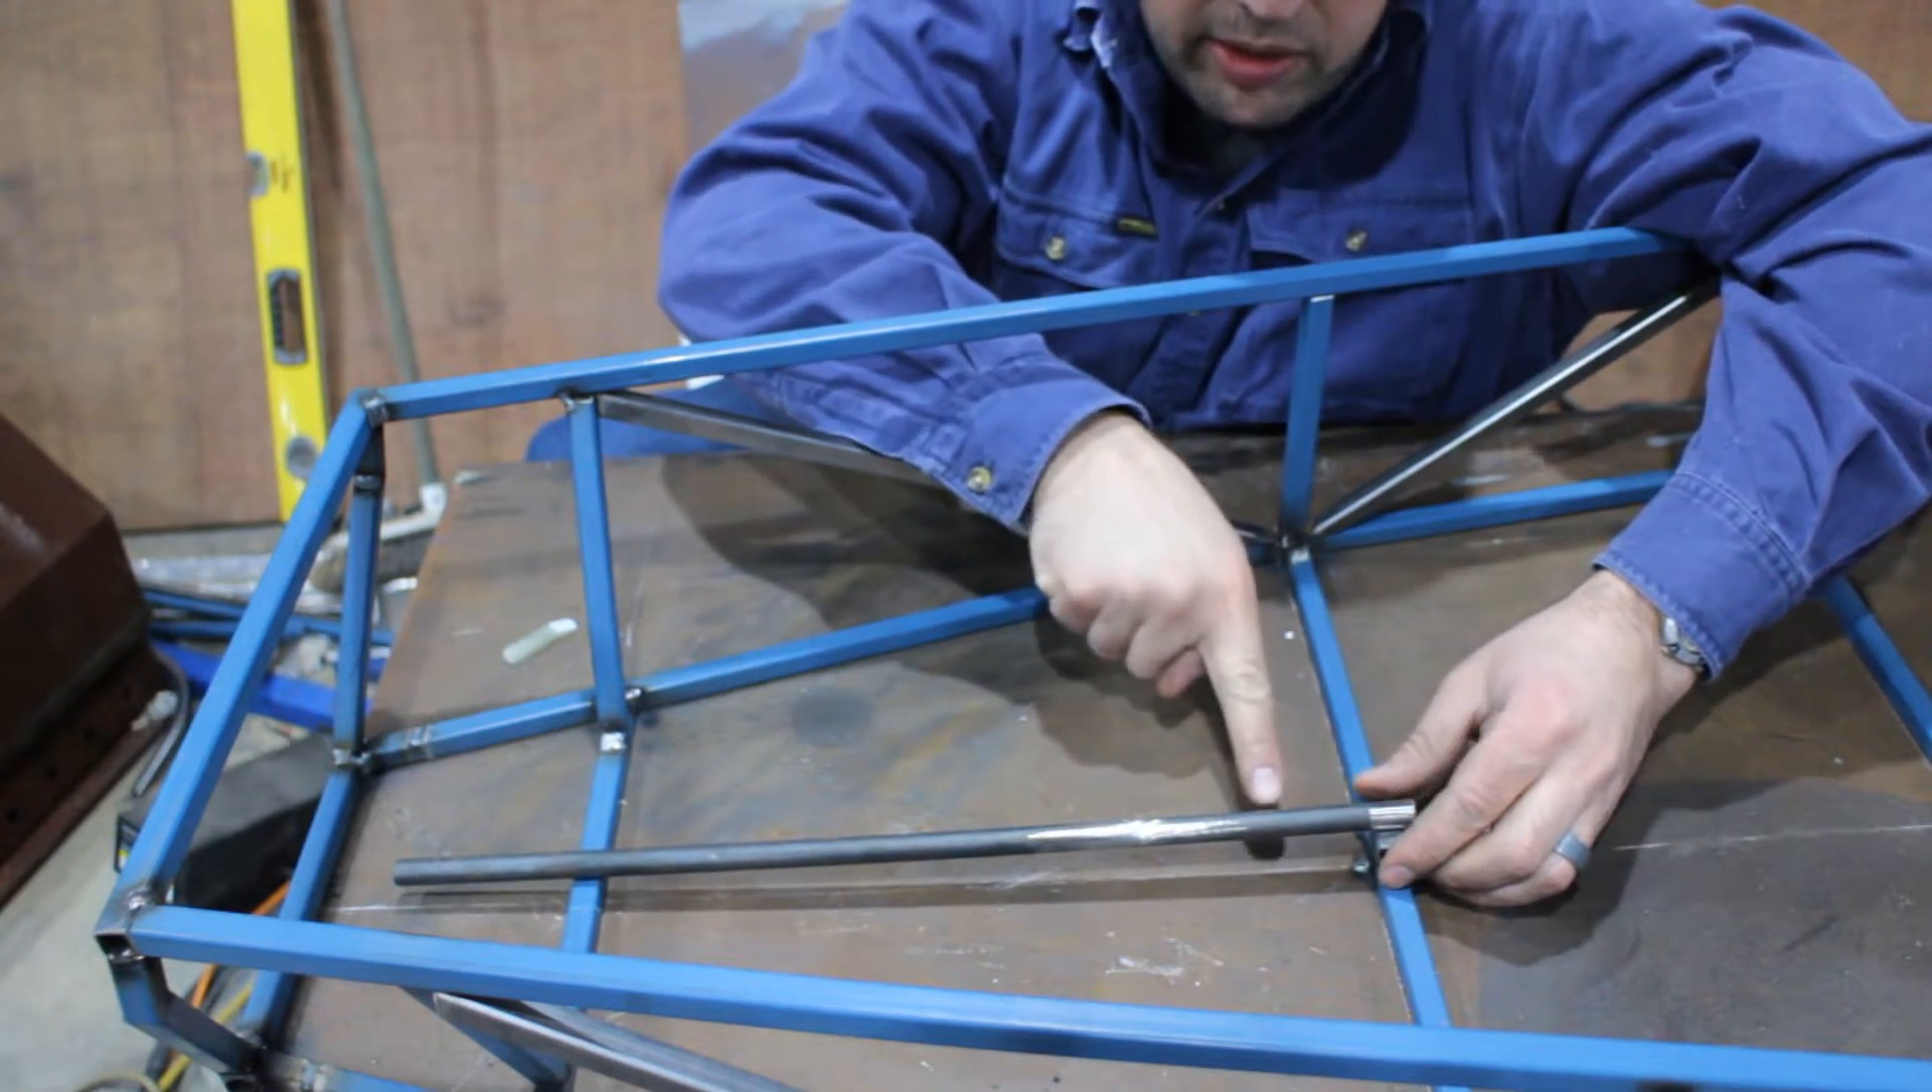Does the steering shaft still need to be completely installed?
Yes.